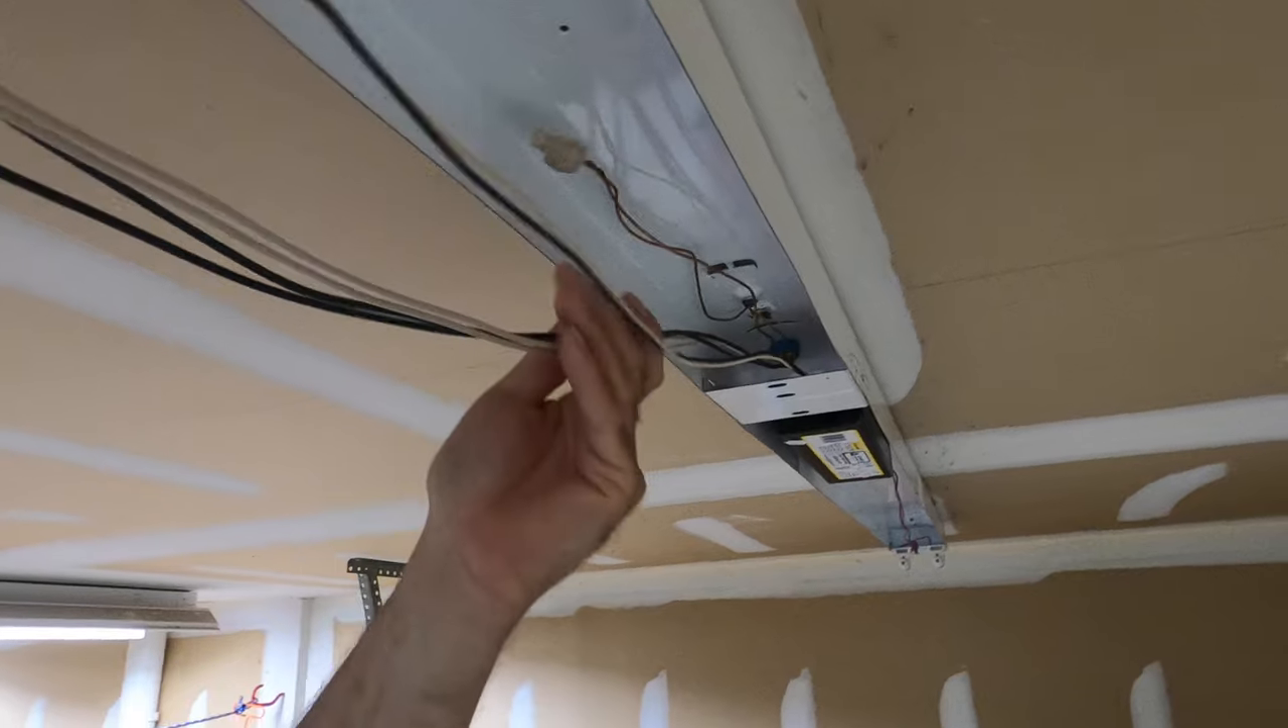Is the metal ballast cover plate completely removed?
Yes.